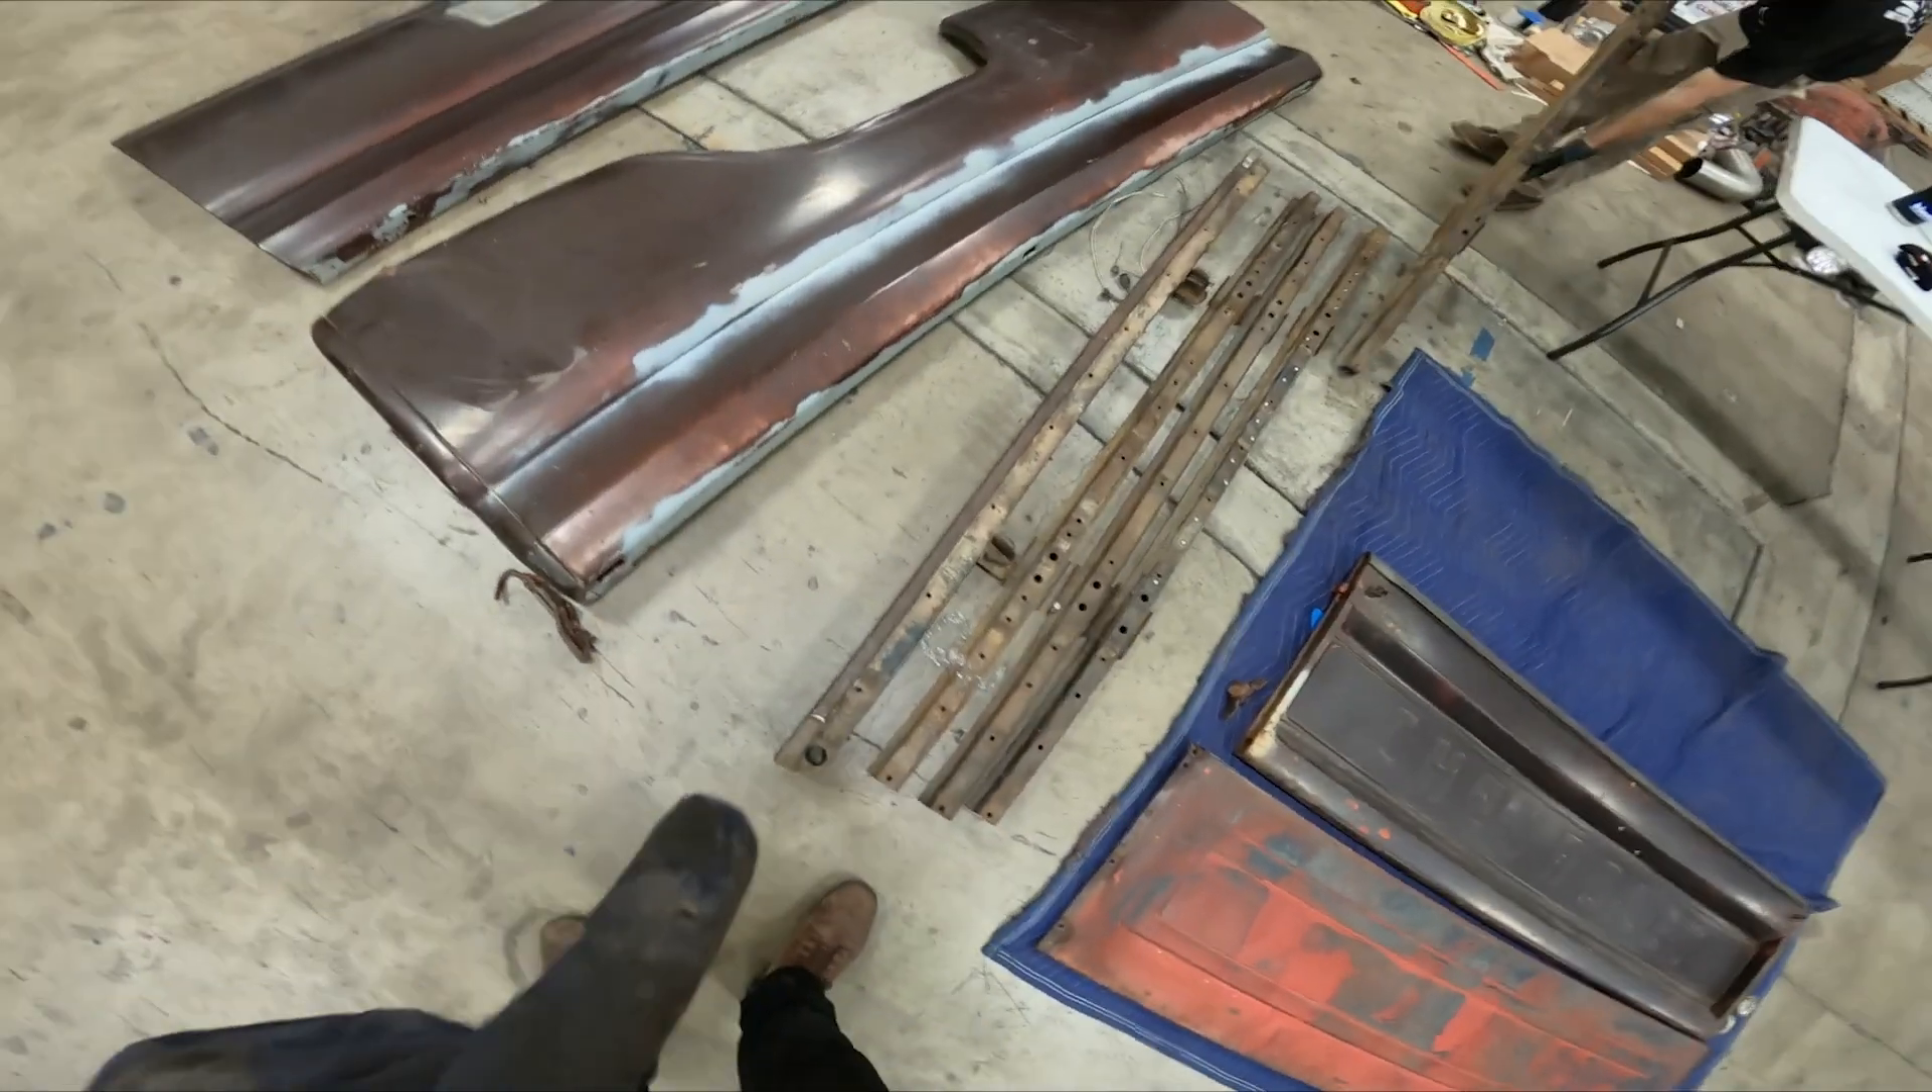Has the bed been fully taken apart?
Yes.